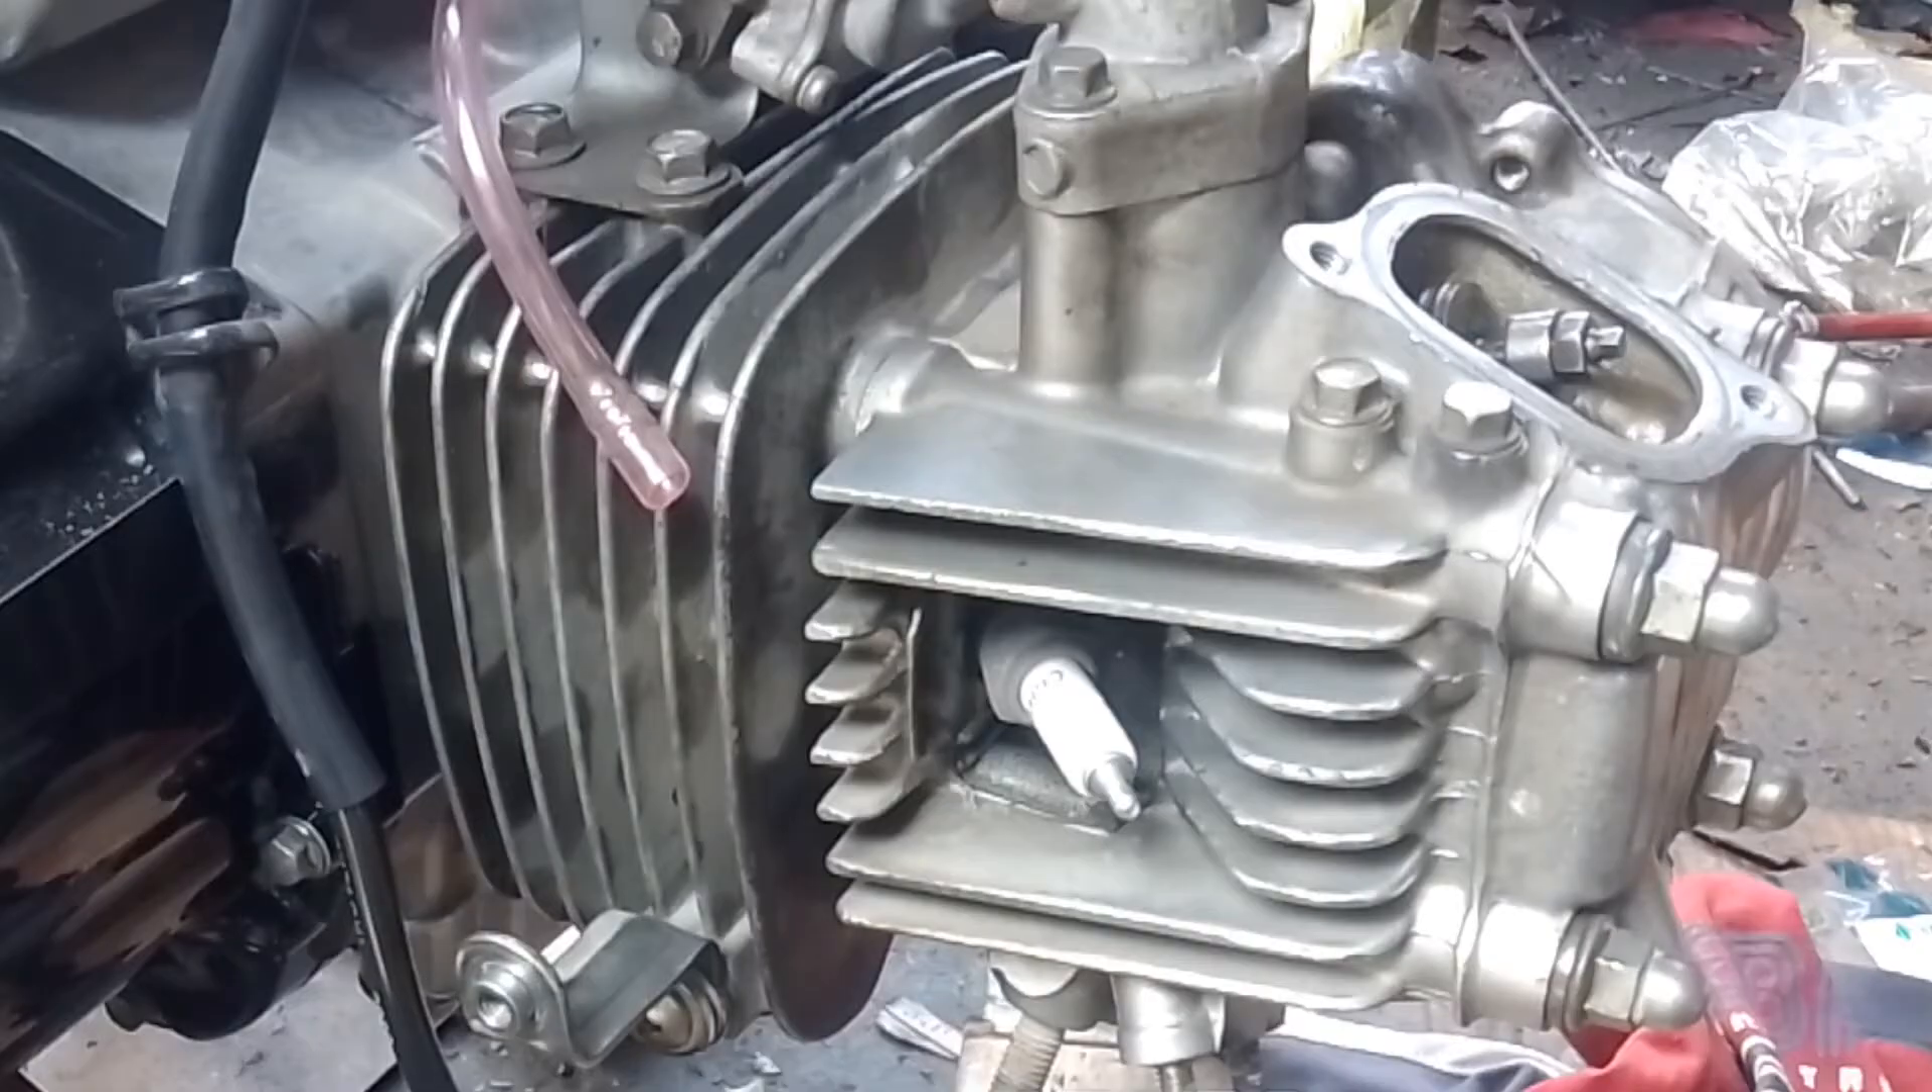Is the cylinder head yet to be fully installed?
No.